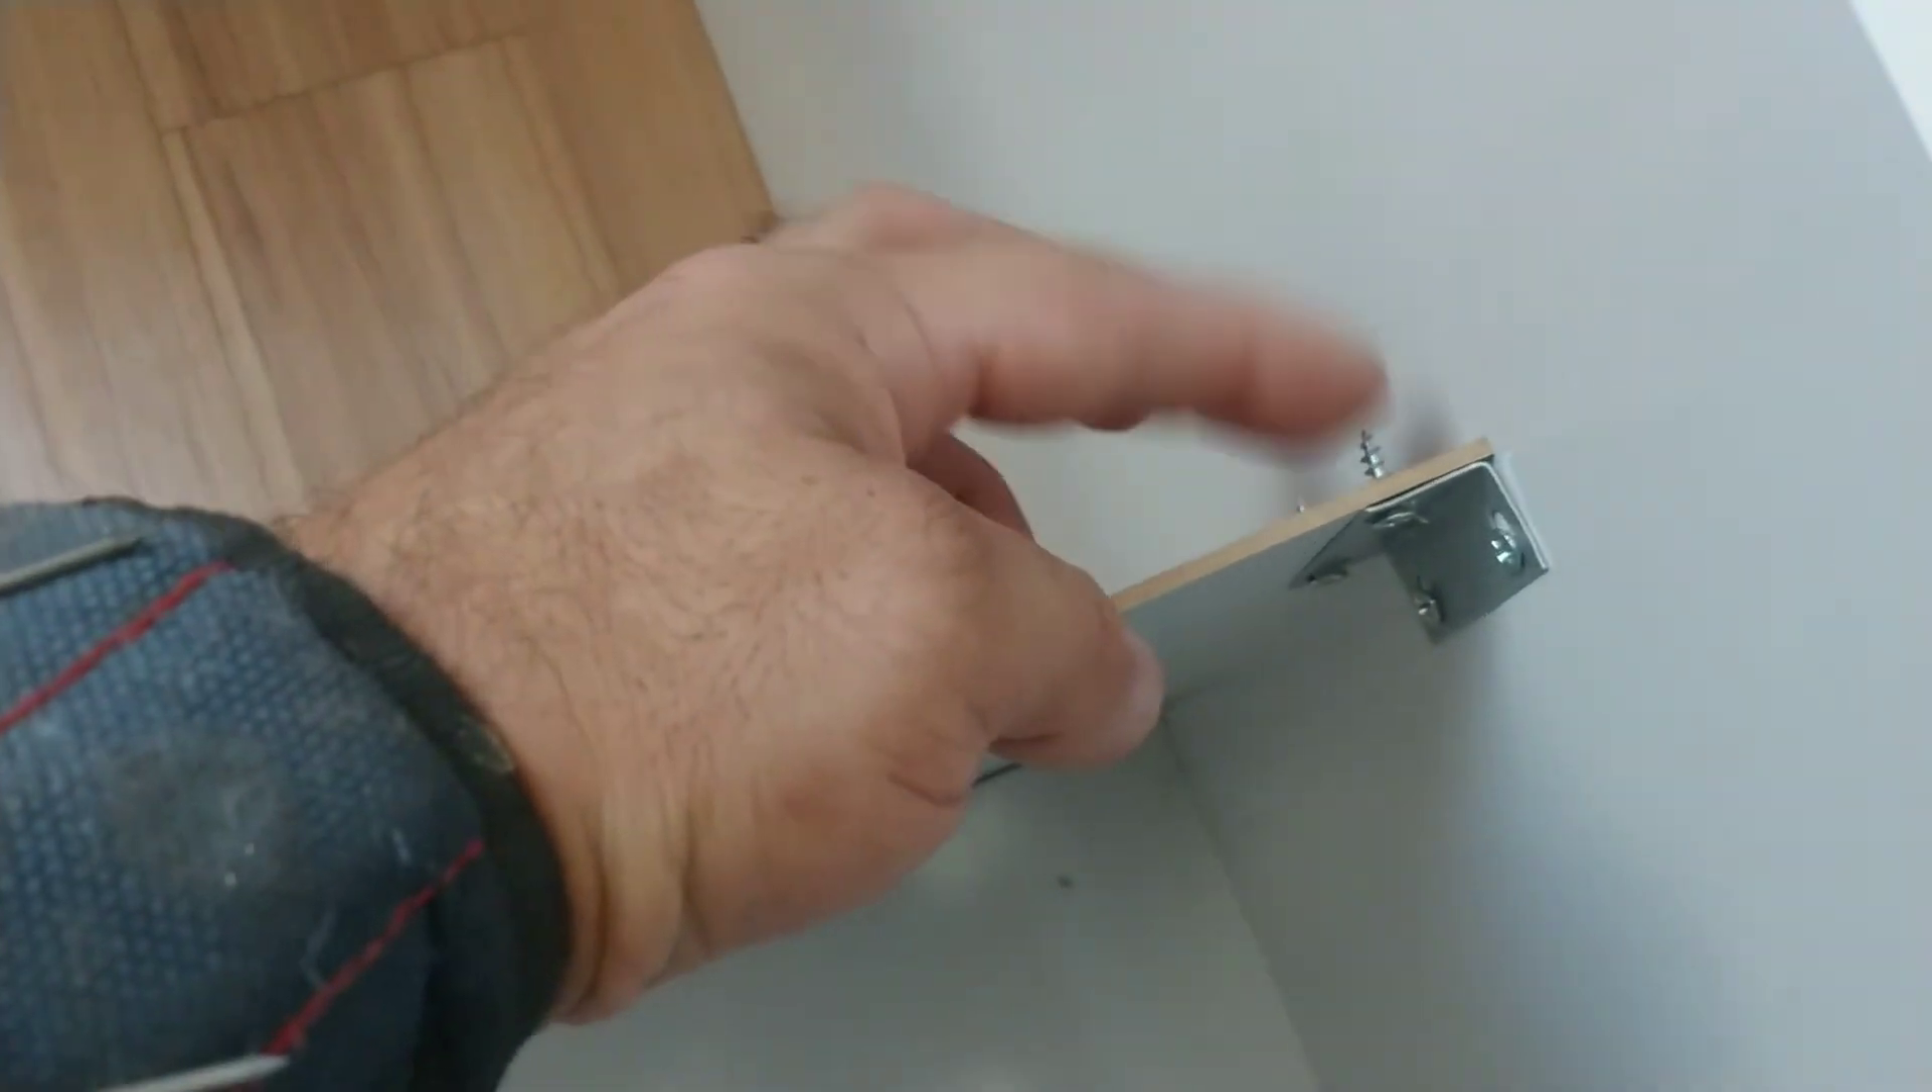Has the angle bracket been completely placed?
Yes.